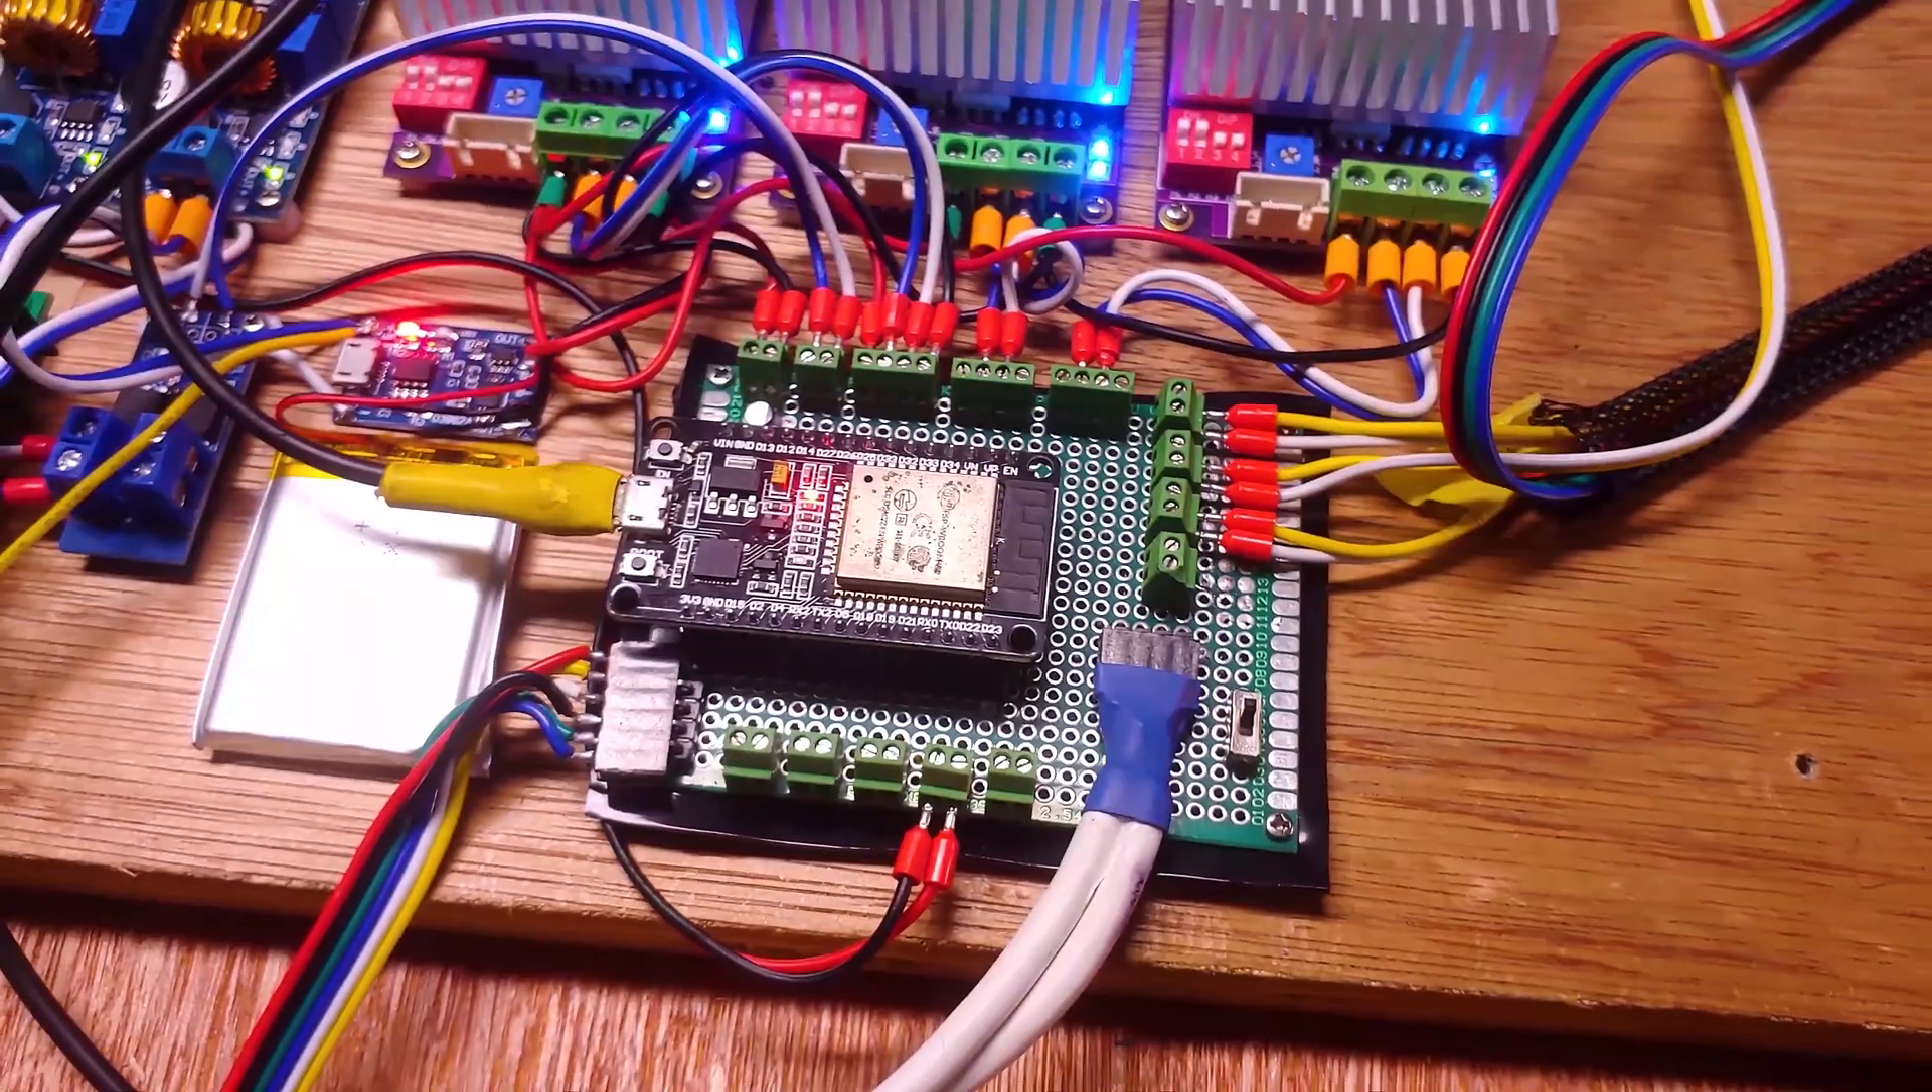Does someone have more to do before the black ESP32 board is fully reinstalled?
No.